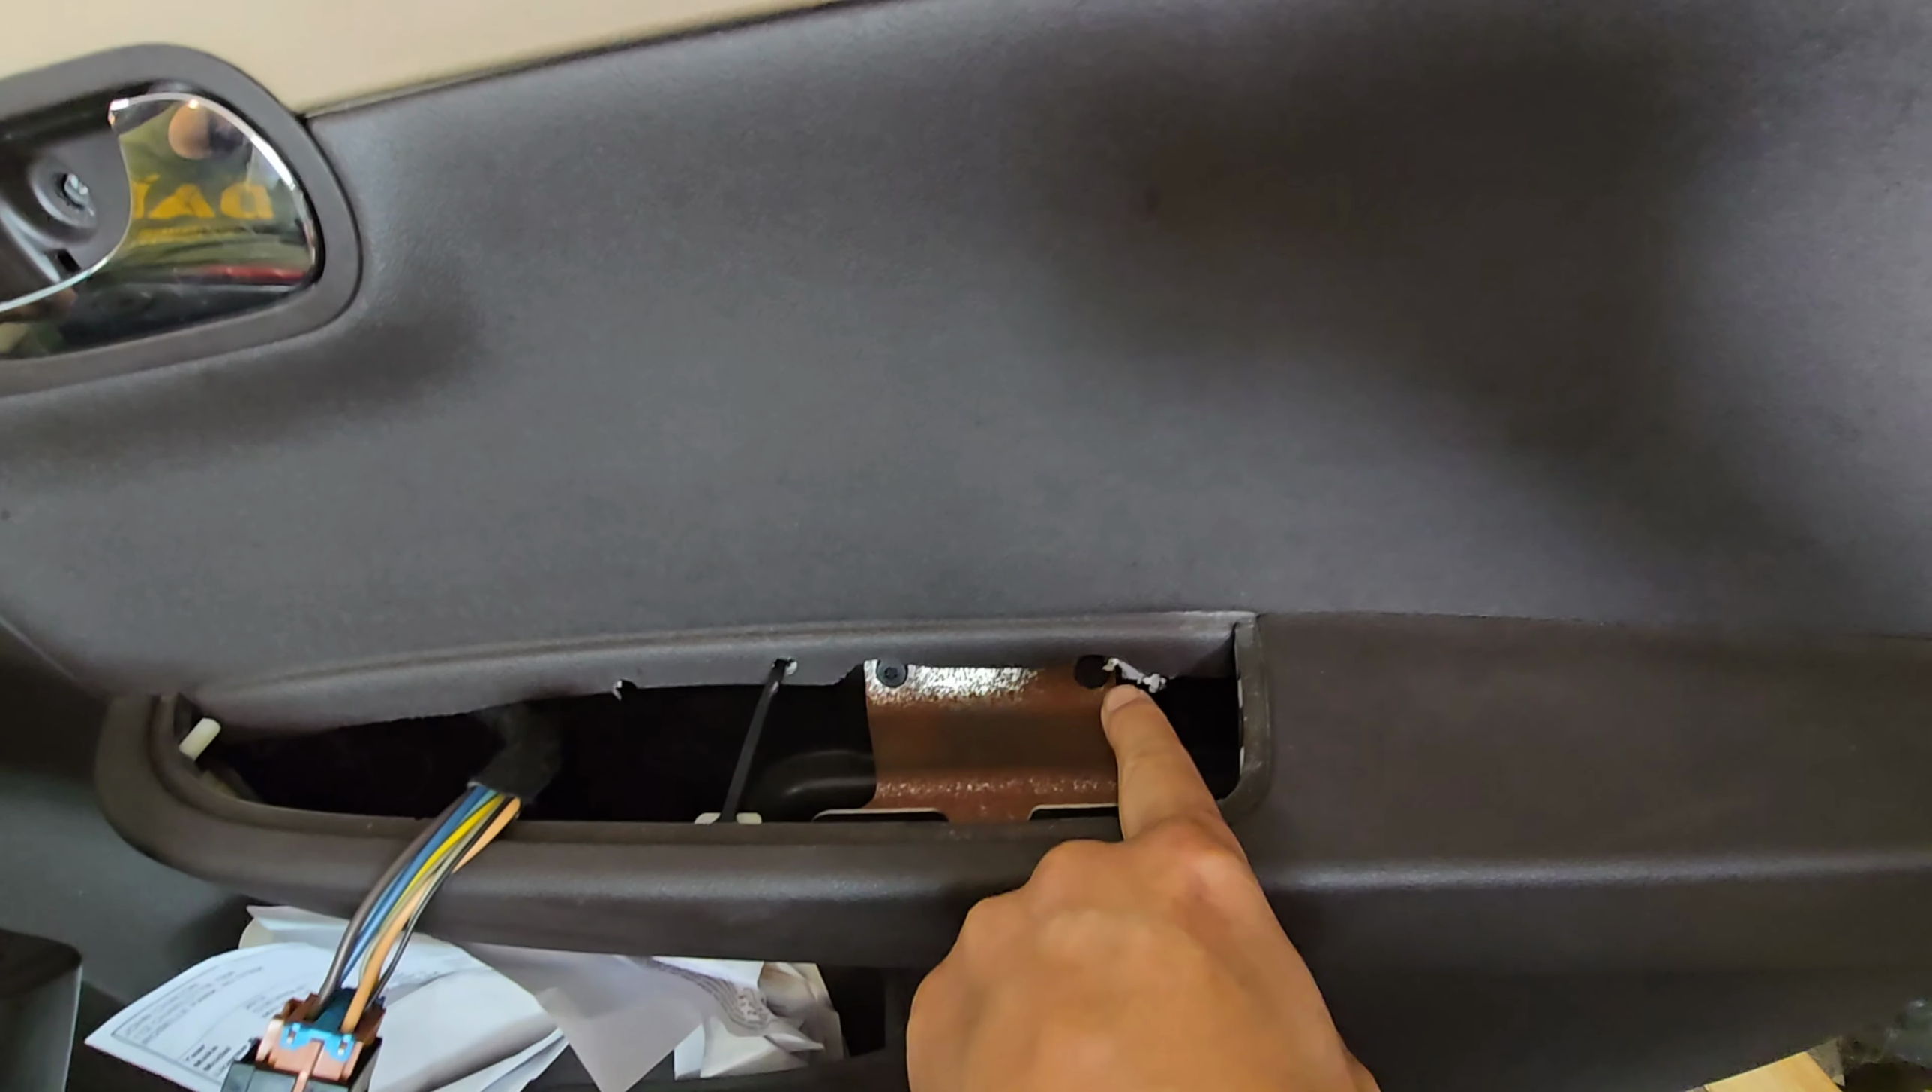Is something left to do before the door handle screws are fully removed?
Yes.